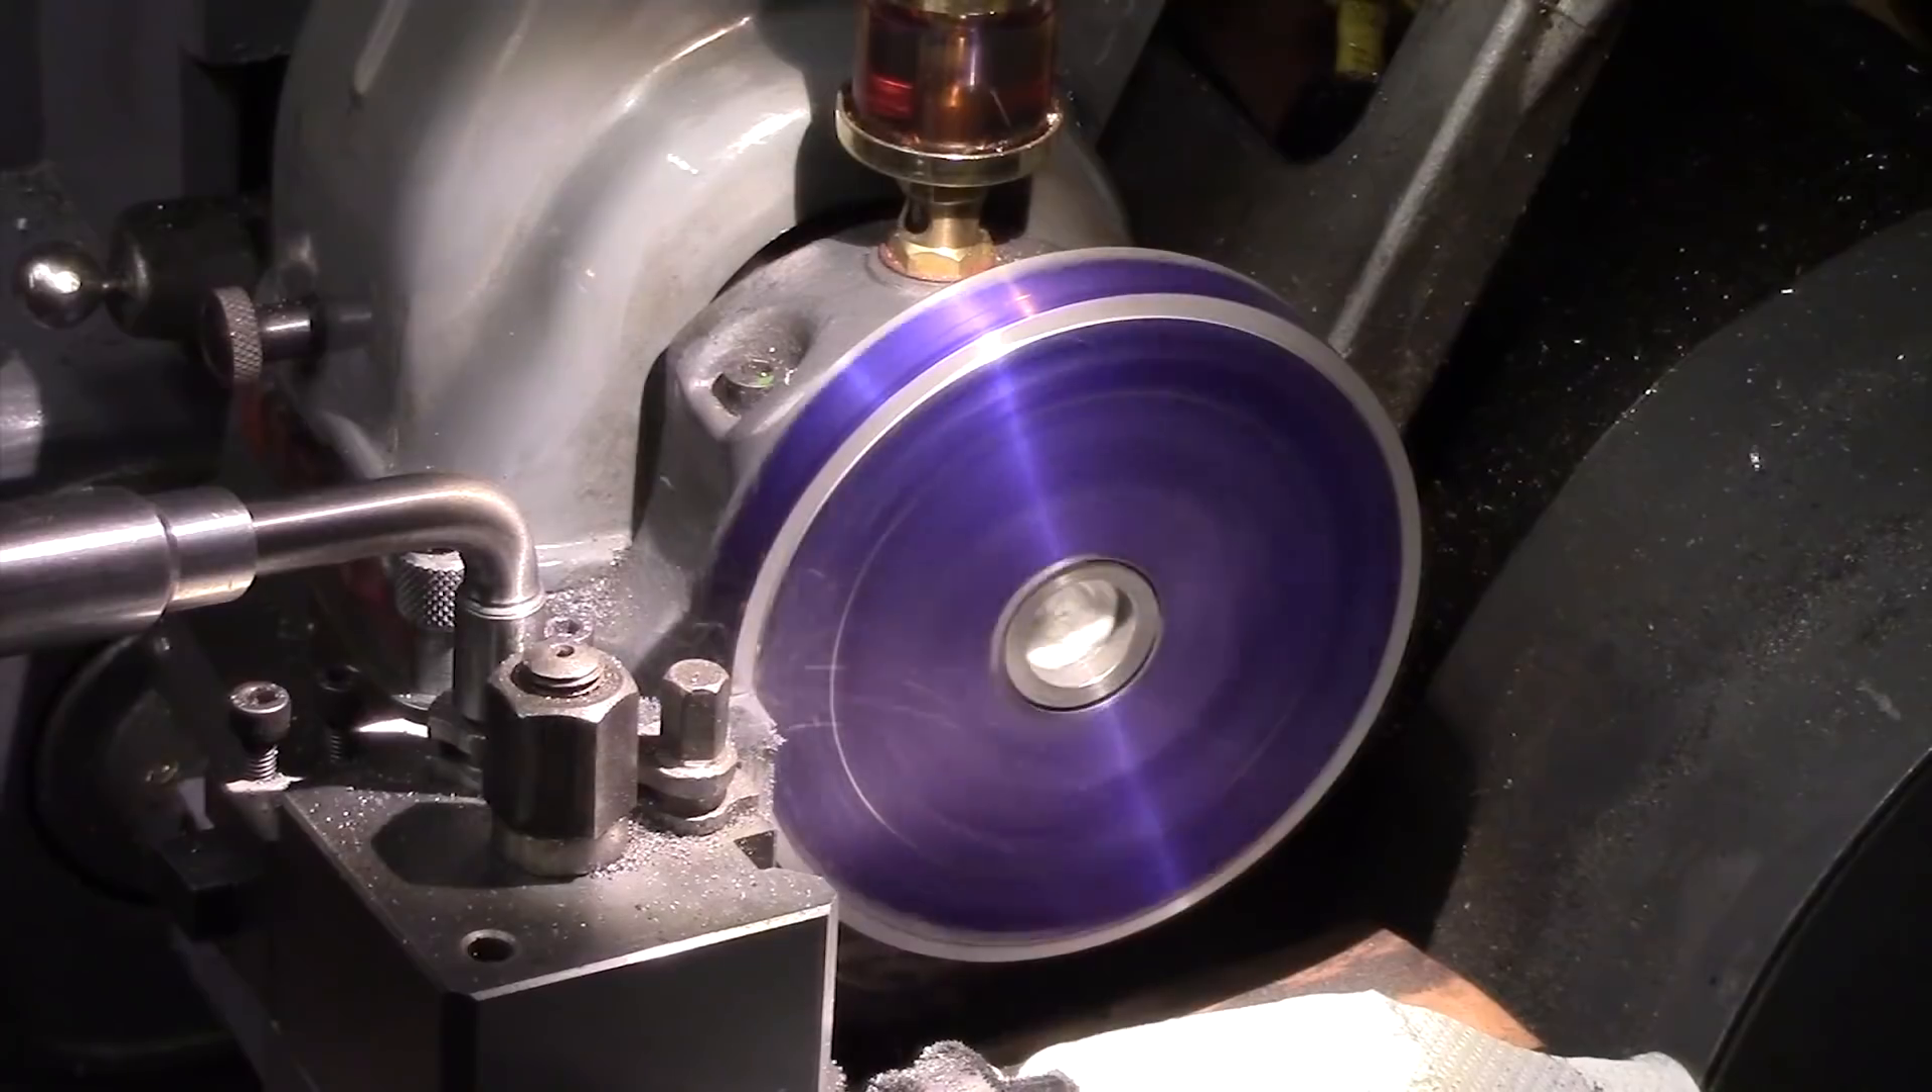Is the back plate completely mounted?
Yes.